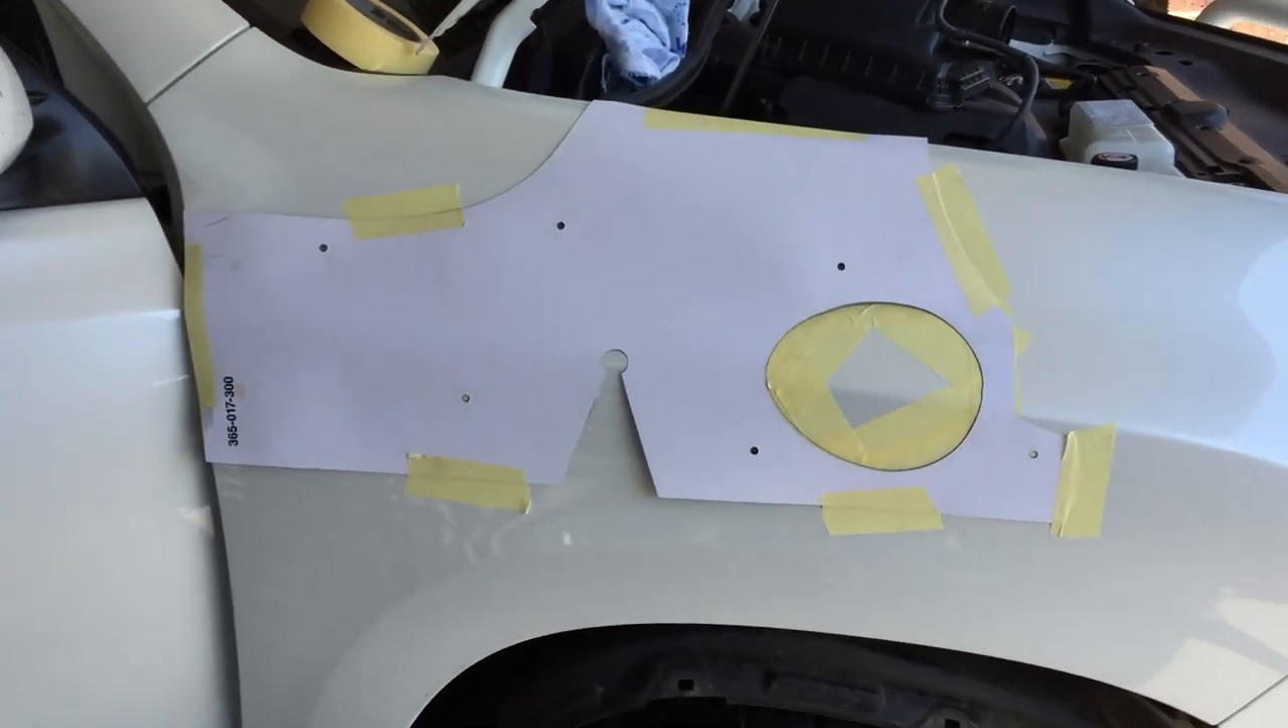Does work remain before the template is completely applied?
No.